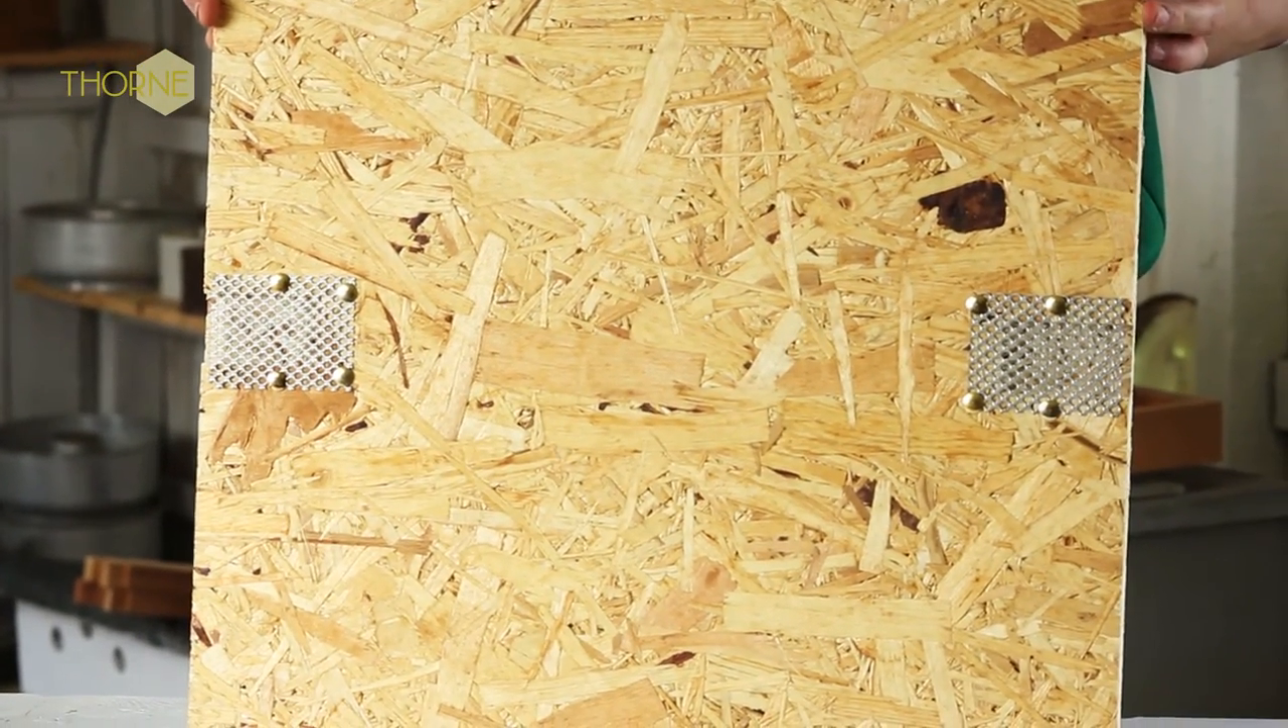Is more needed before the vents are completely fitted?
No.